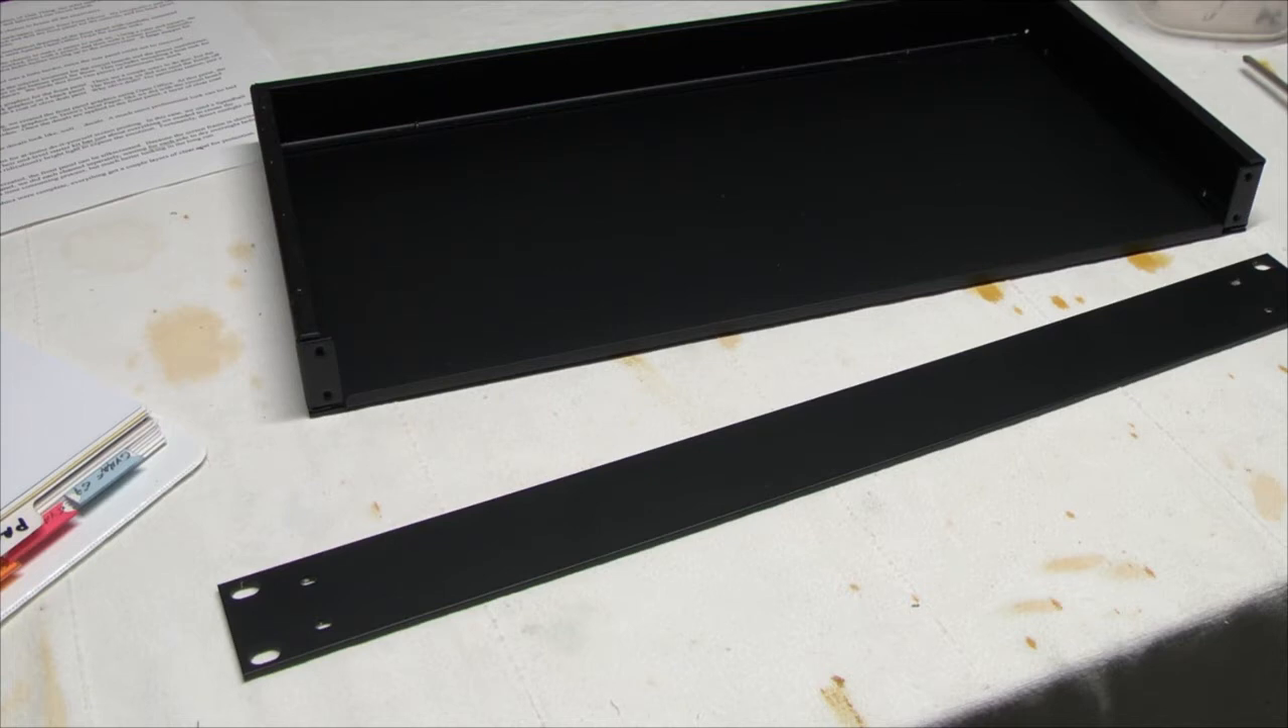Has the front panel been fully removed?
Yes.